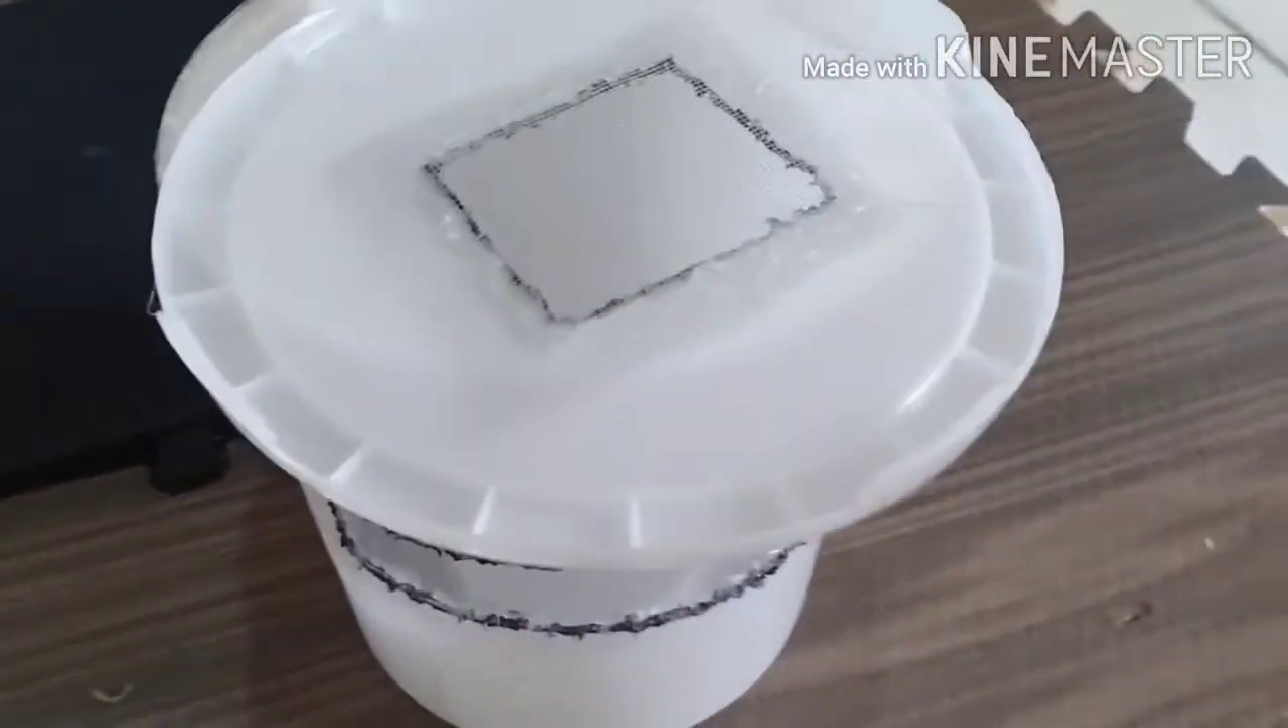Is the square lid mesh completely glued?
Yes.